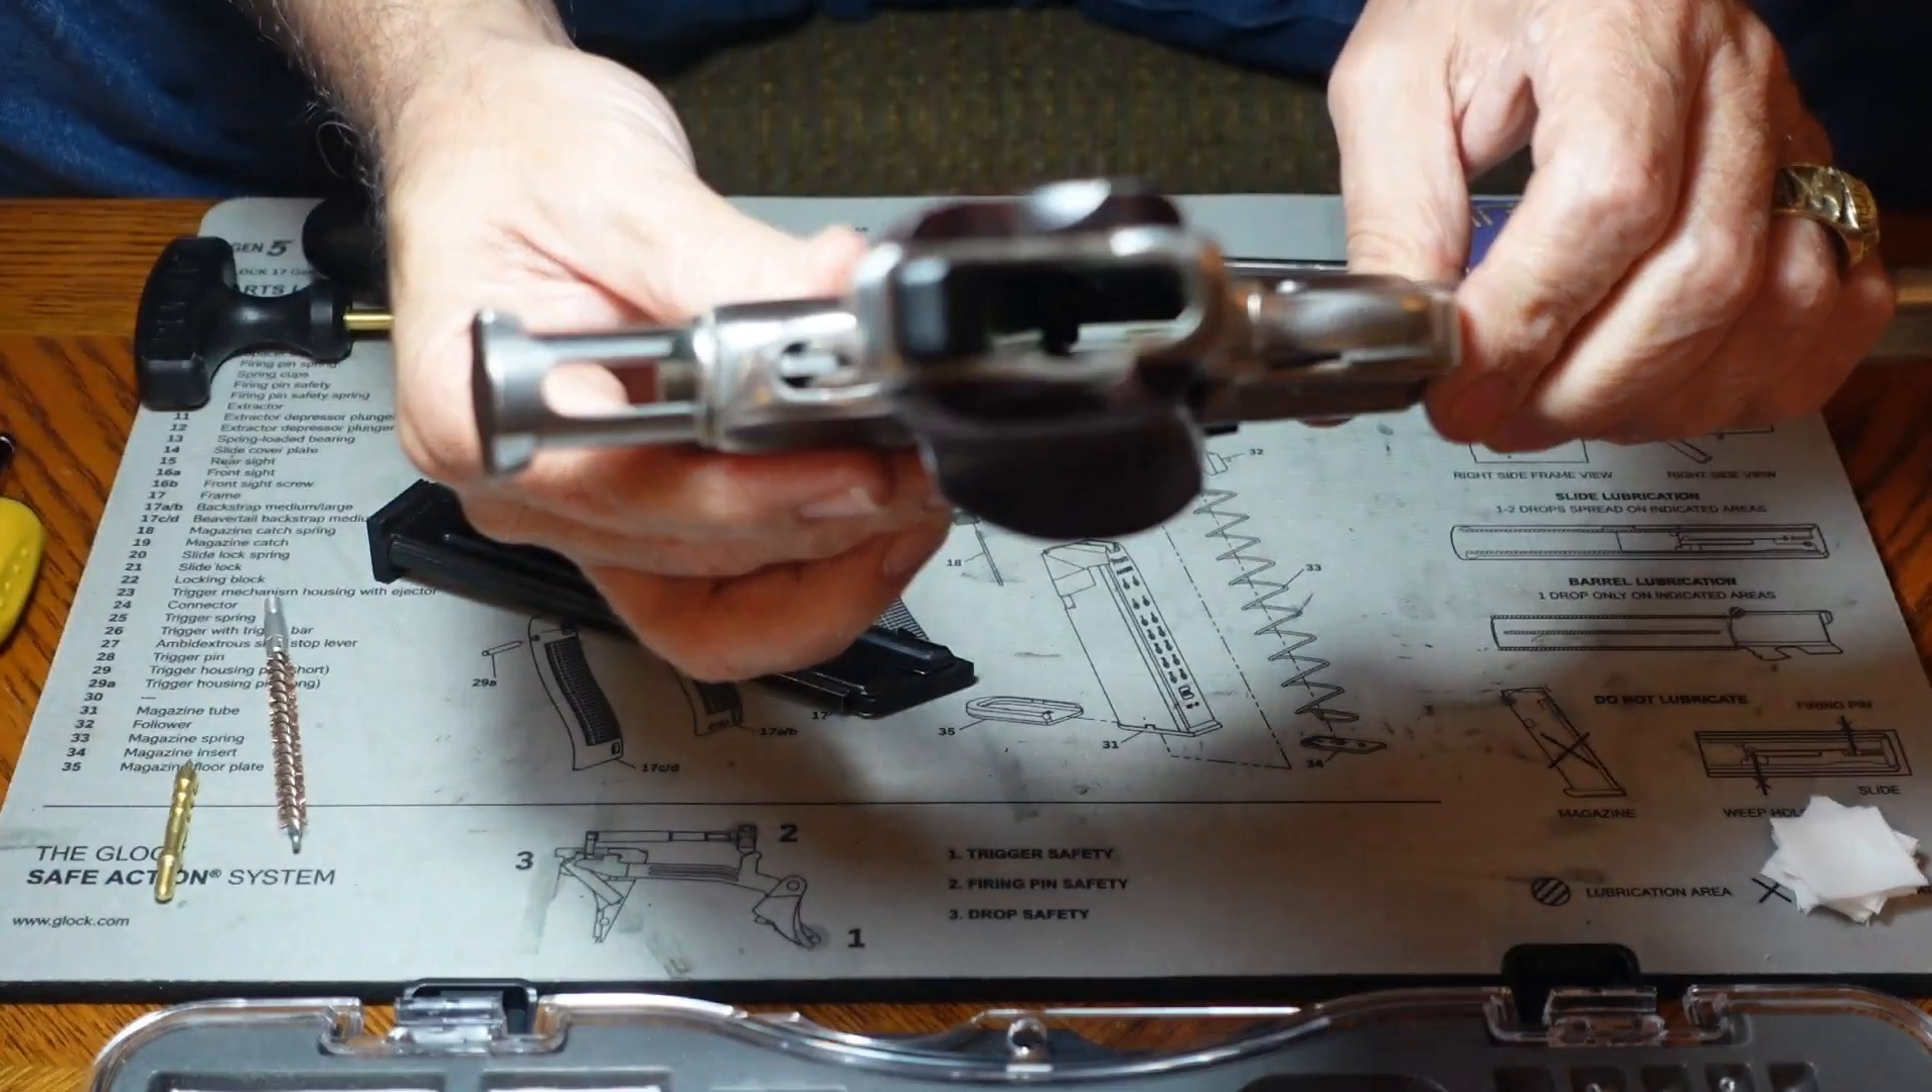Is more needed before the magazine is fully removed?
No.